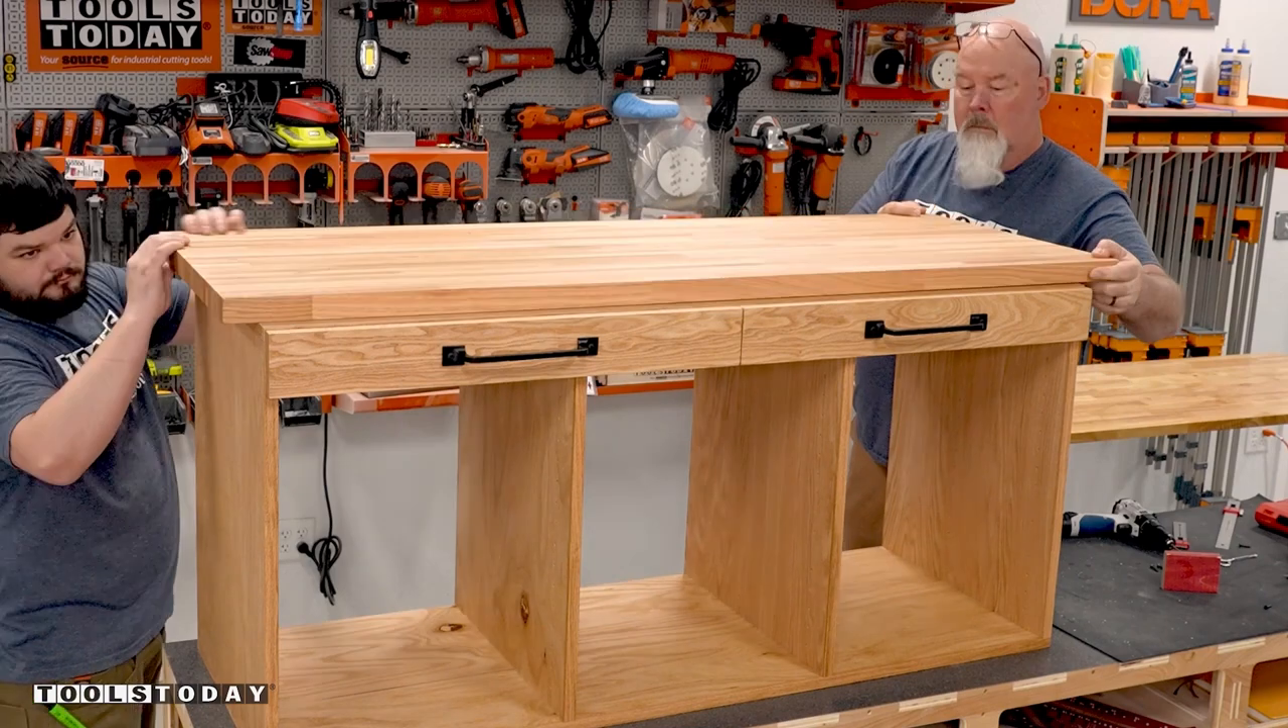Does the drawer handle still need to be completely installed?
No.